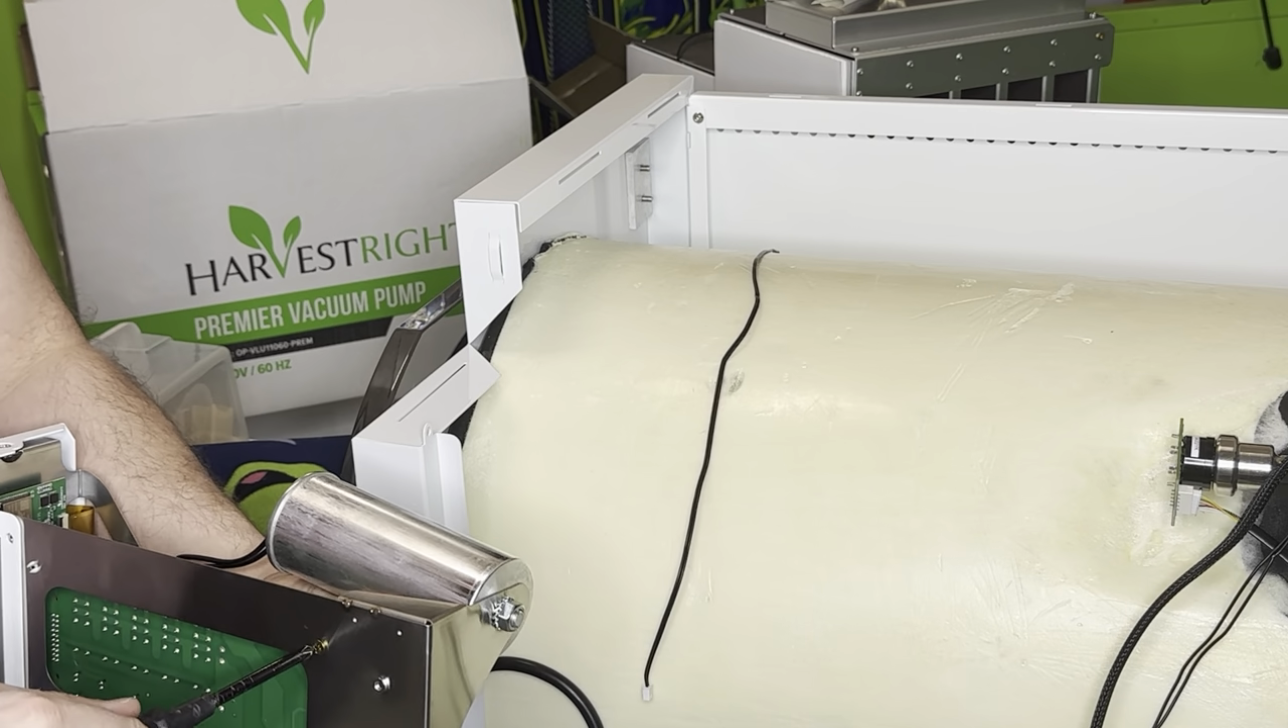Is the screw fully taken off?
No.